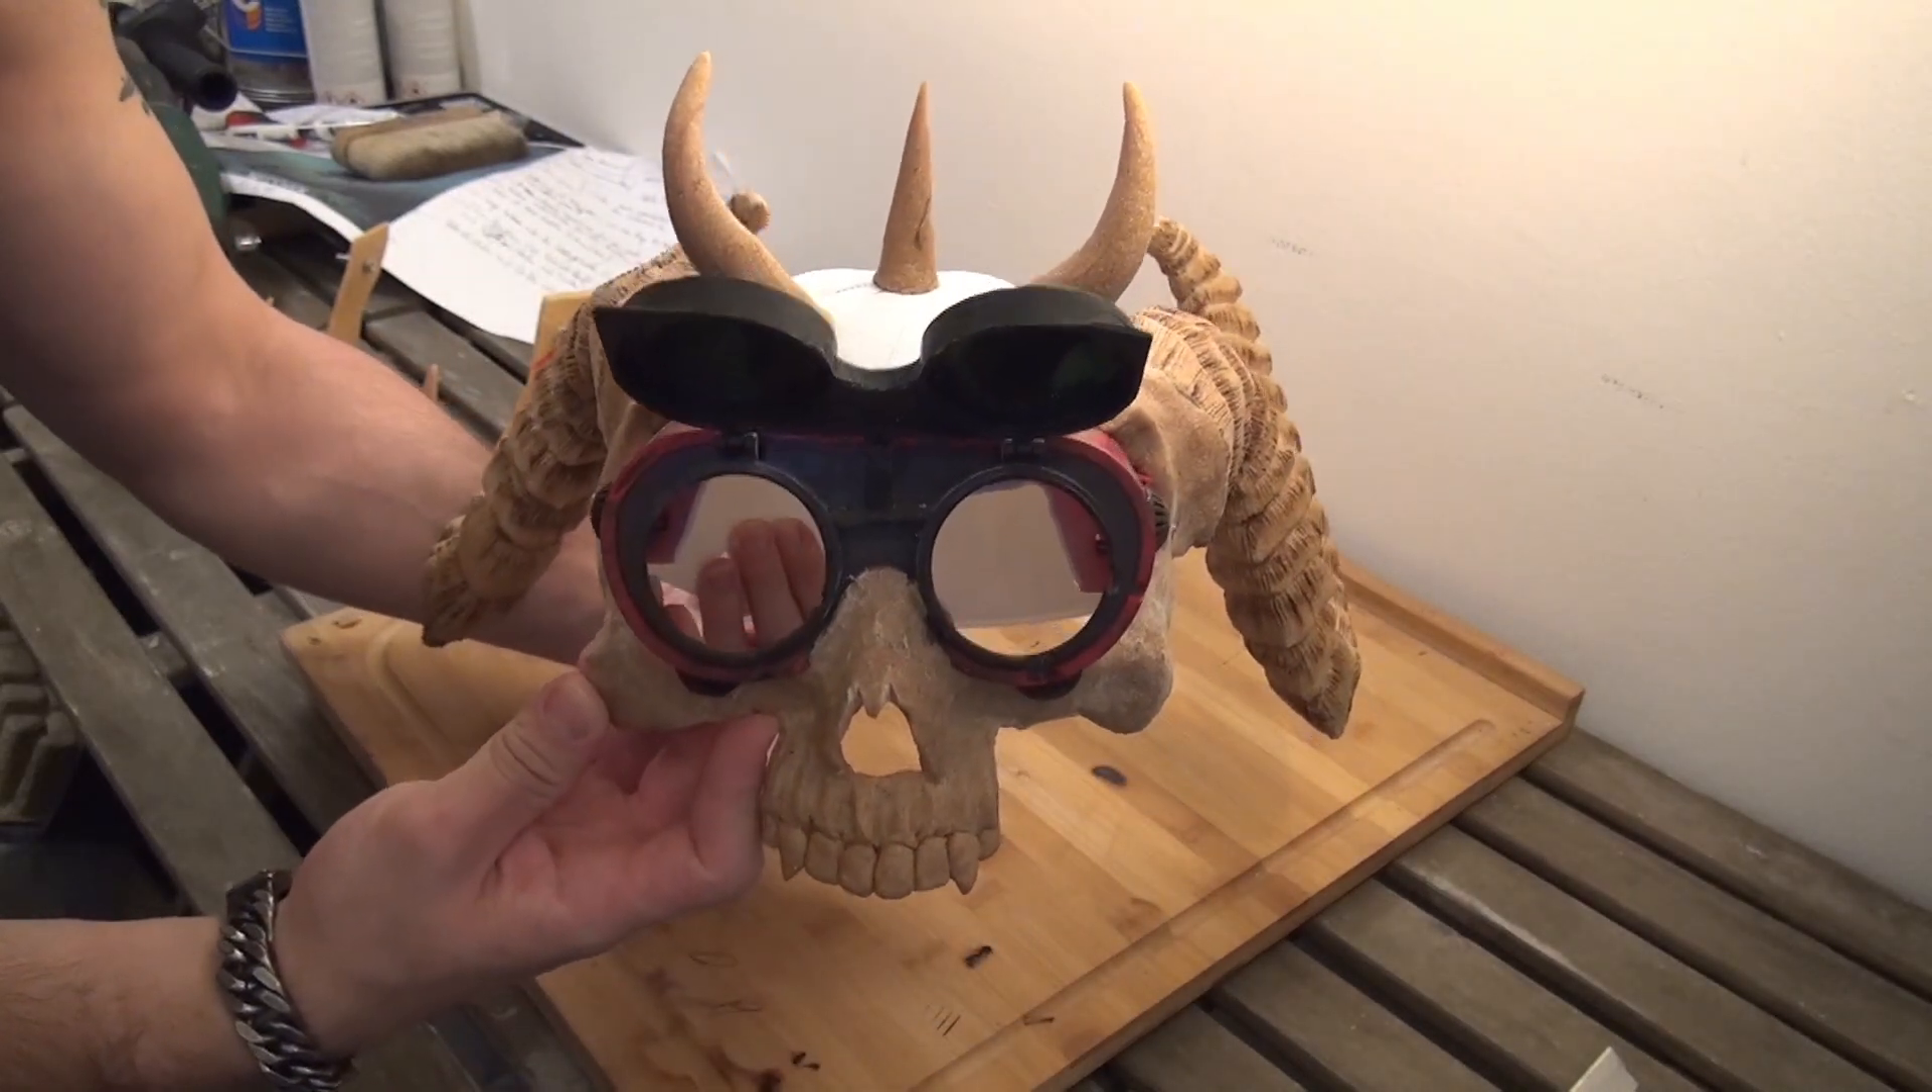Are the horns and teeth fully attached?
Yes.